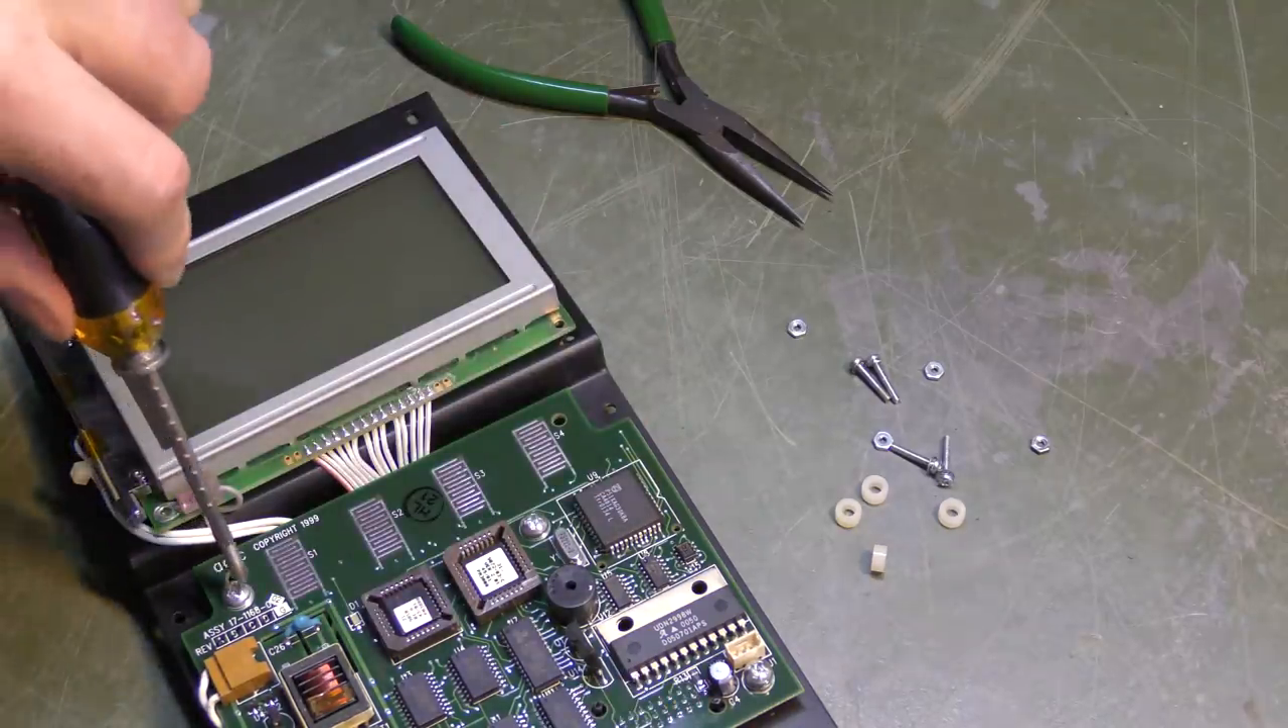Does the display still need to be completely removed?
Yes.